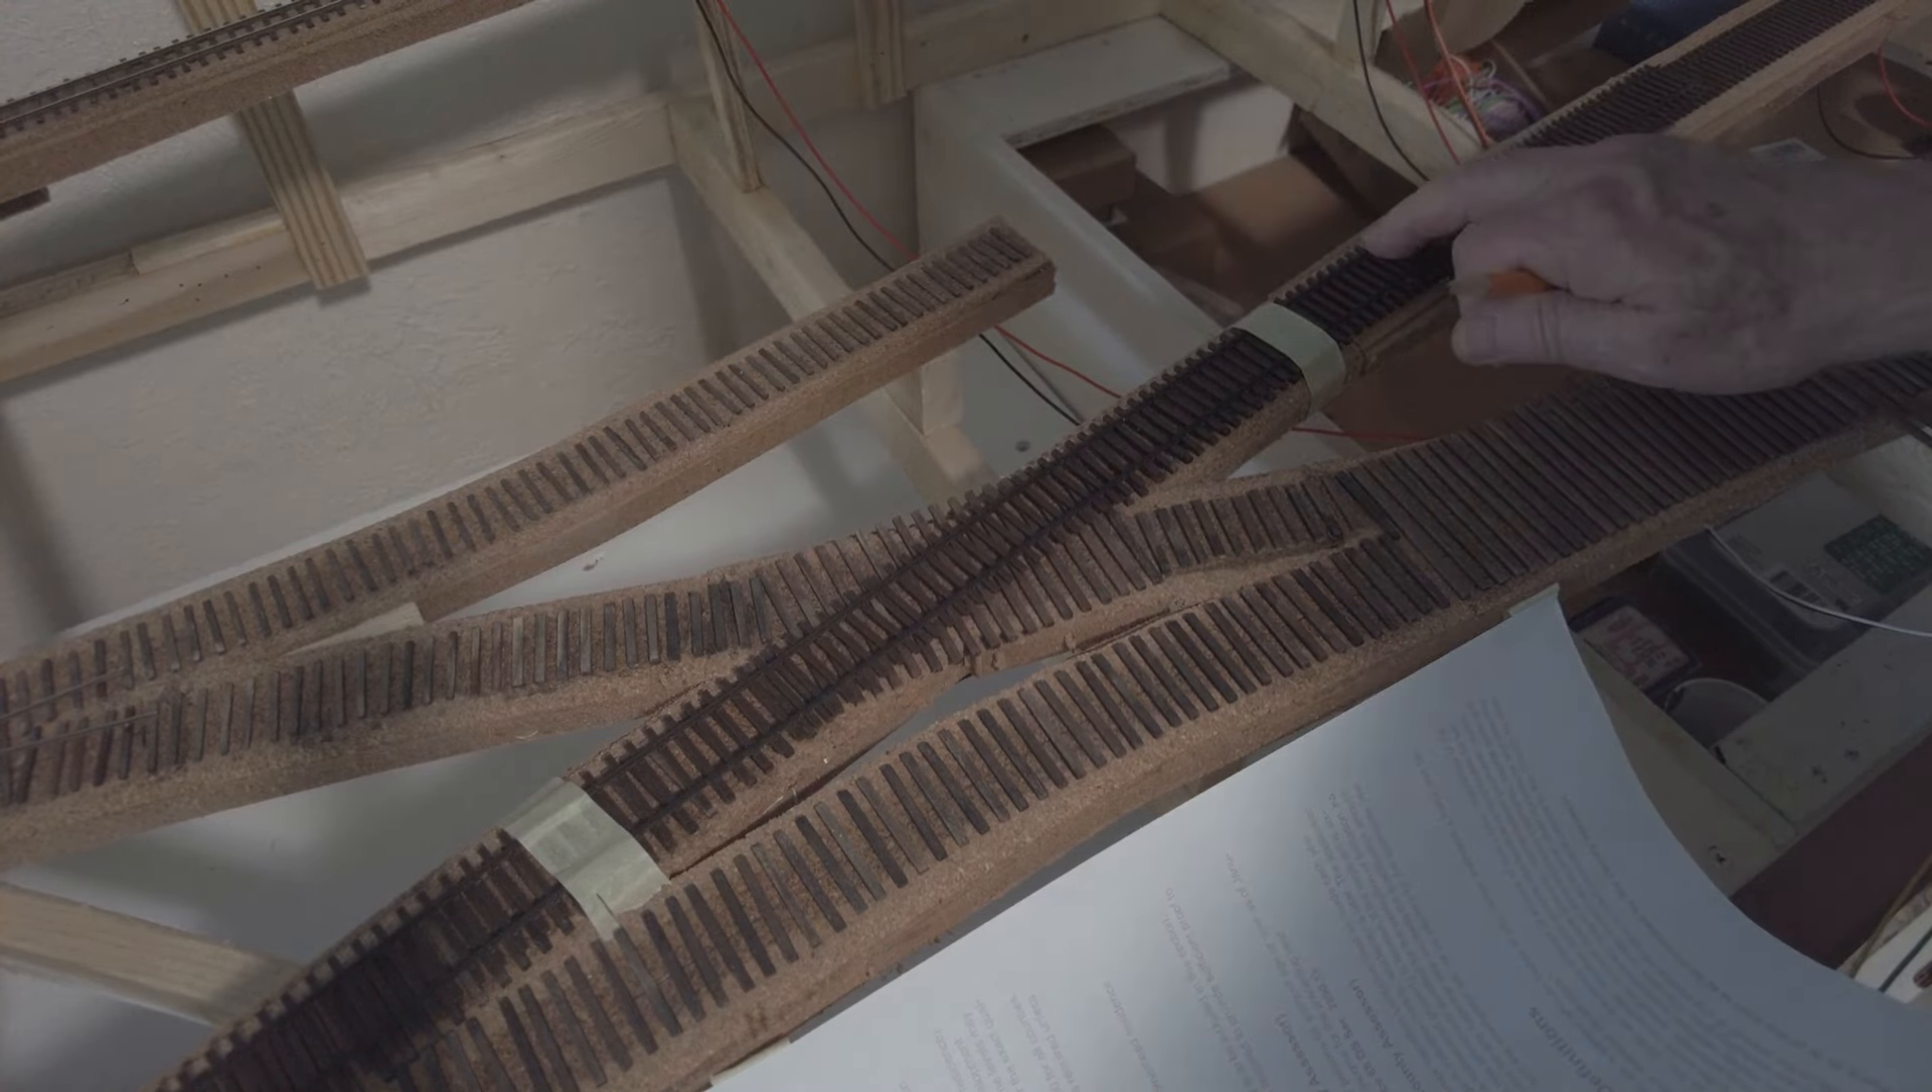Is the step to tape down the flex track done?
Yes.